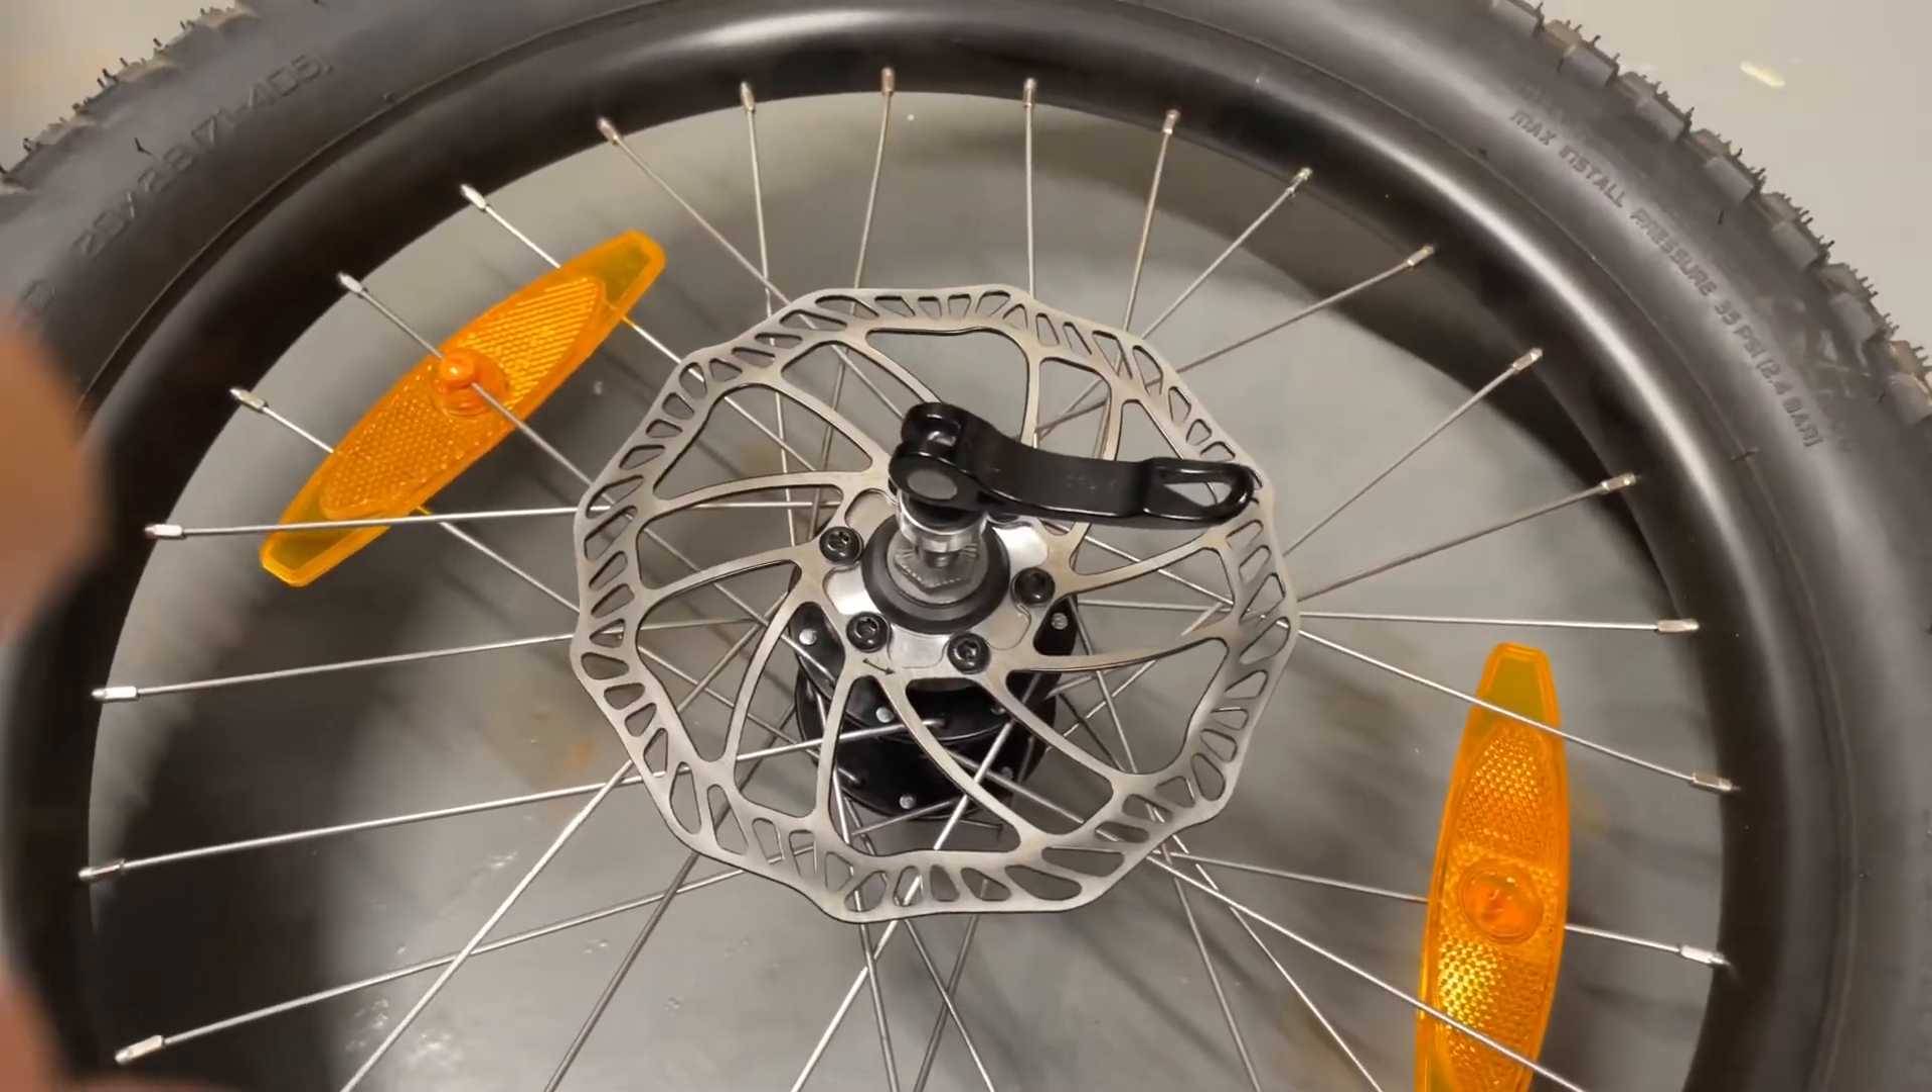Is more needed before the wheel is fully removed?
No.